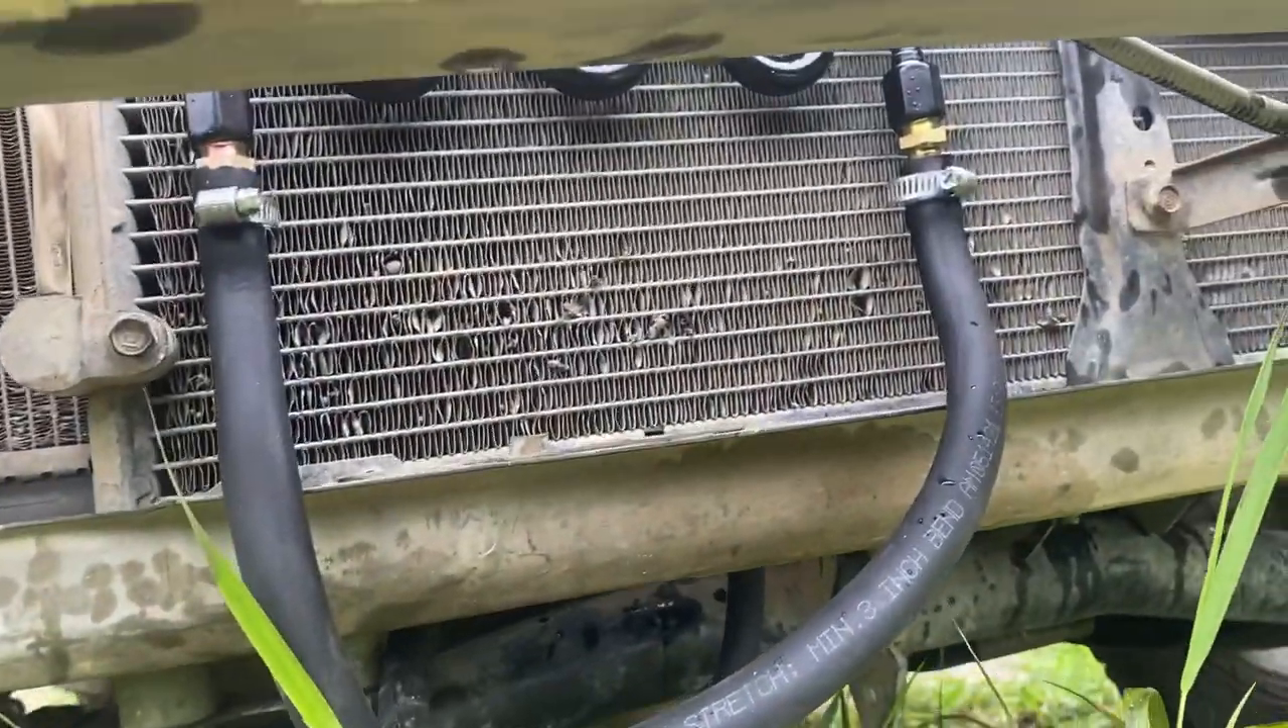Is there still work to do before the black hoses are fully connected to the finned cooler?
No.